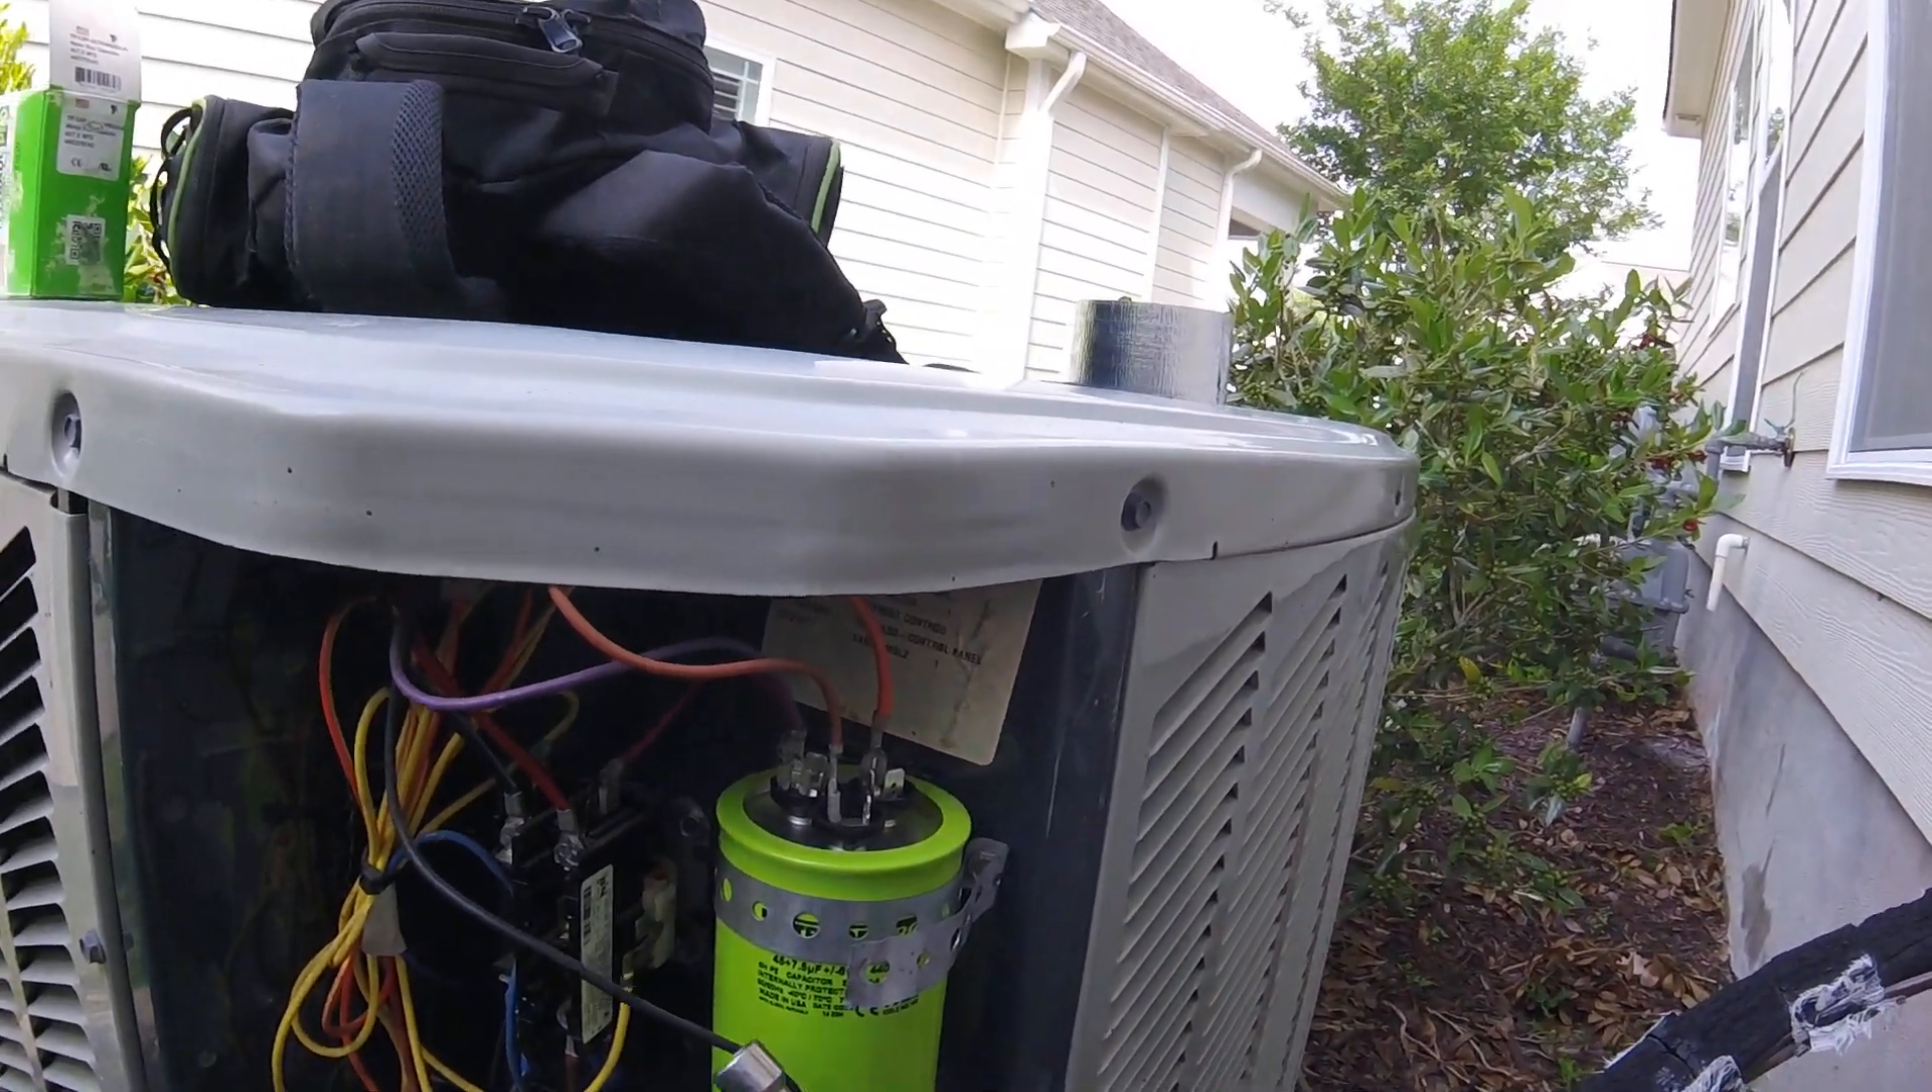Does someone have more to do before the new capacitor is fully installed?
No.